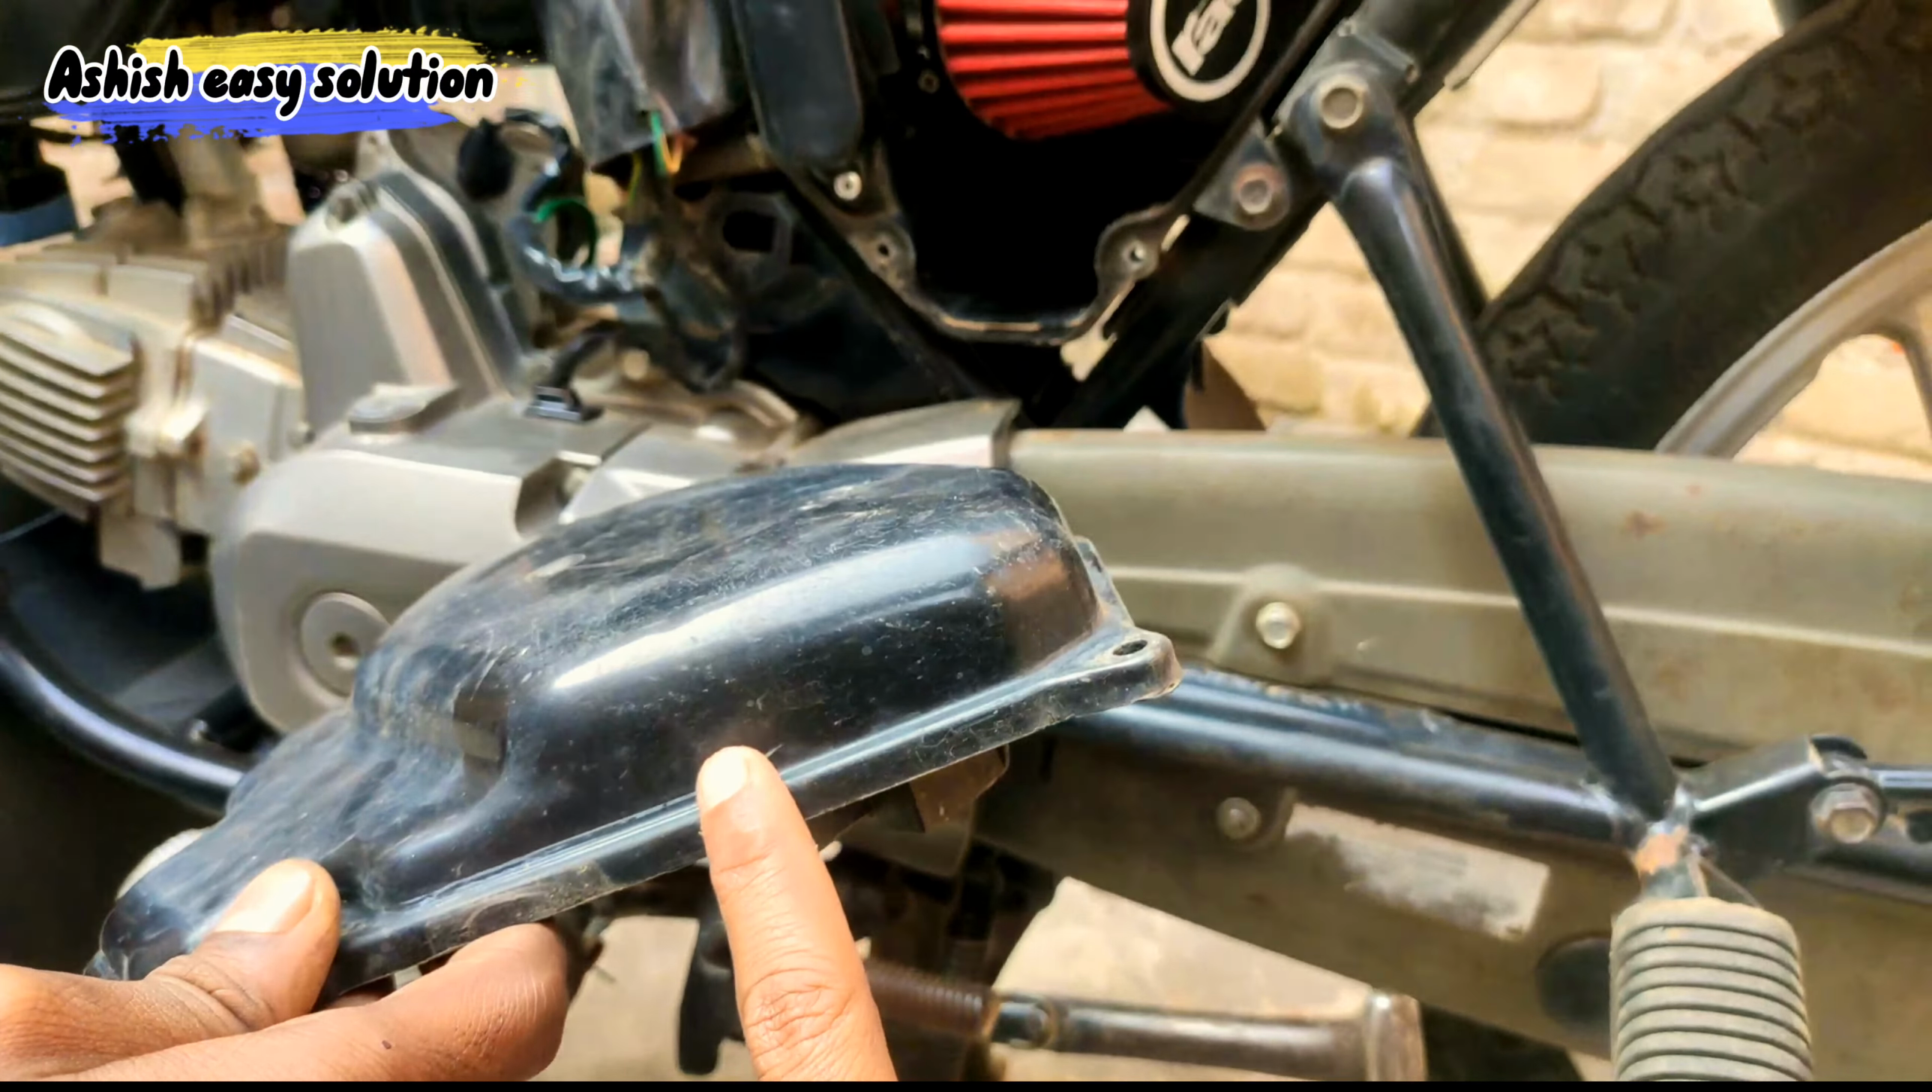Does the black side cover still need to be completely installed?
Yes.